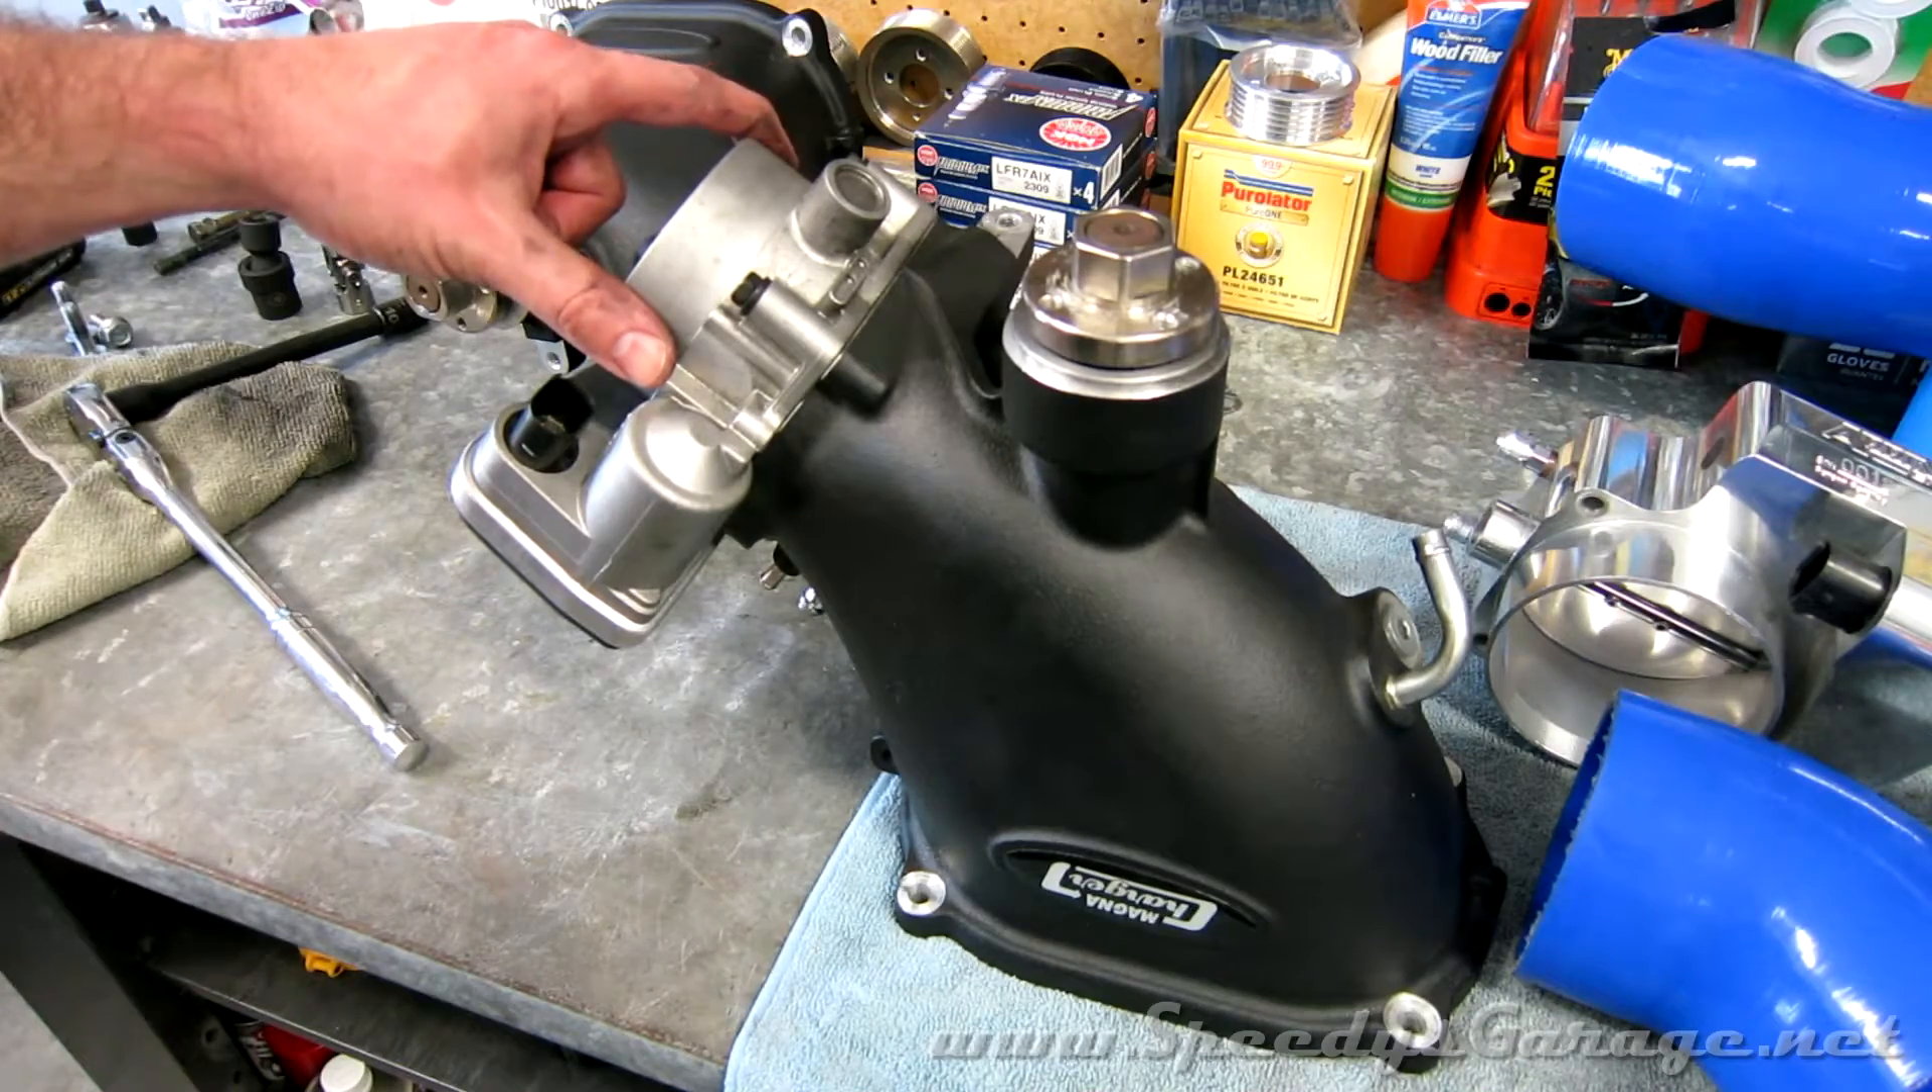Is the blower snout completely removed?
Yes.